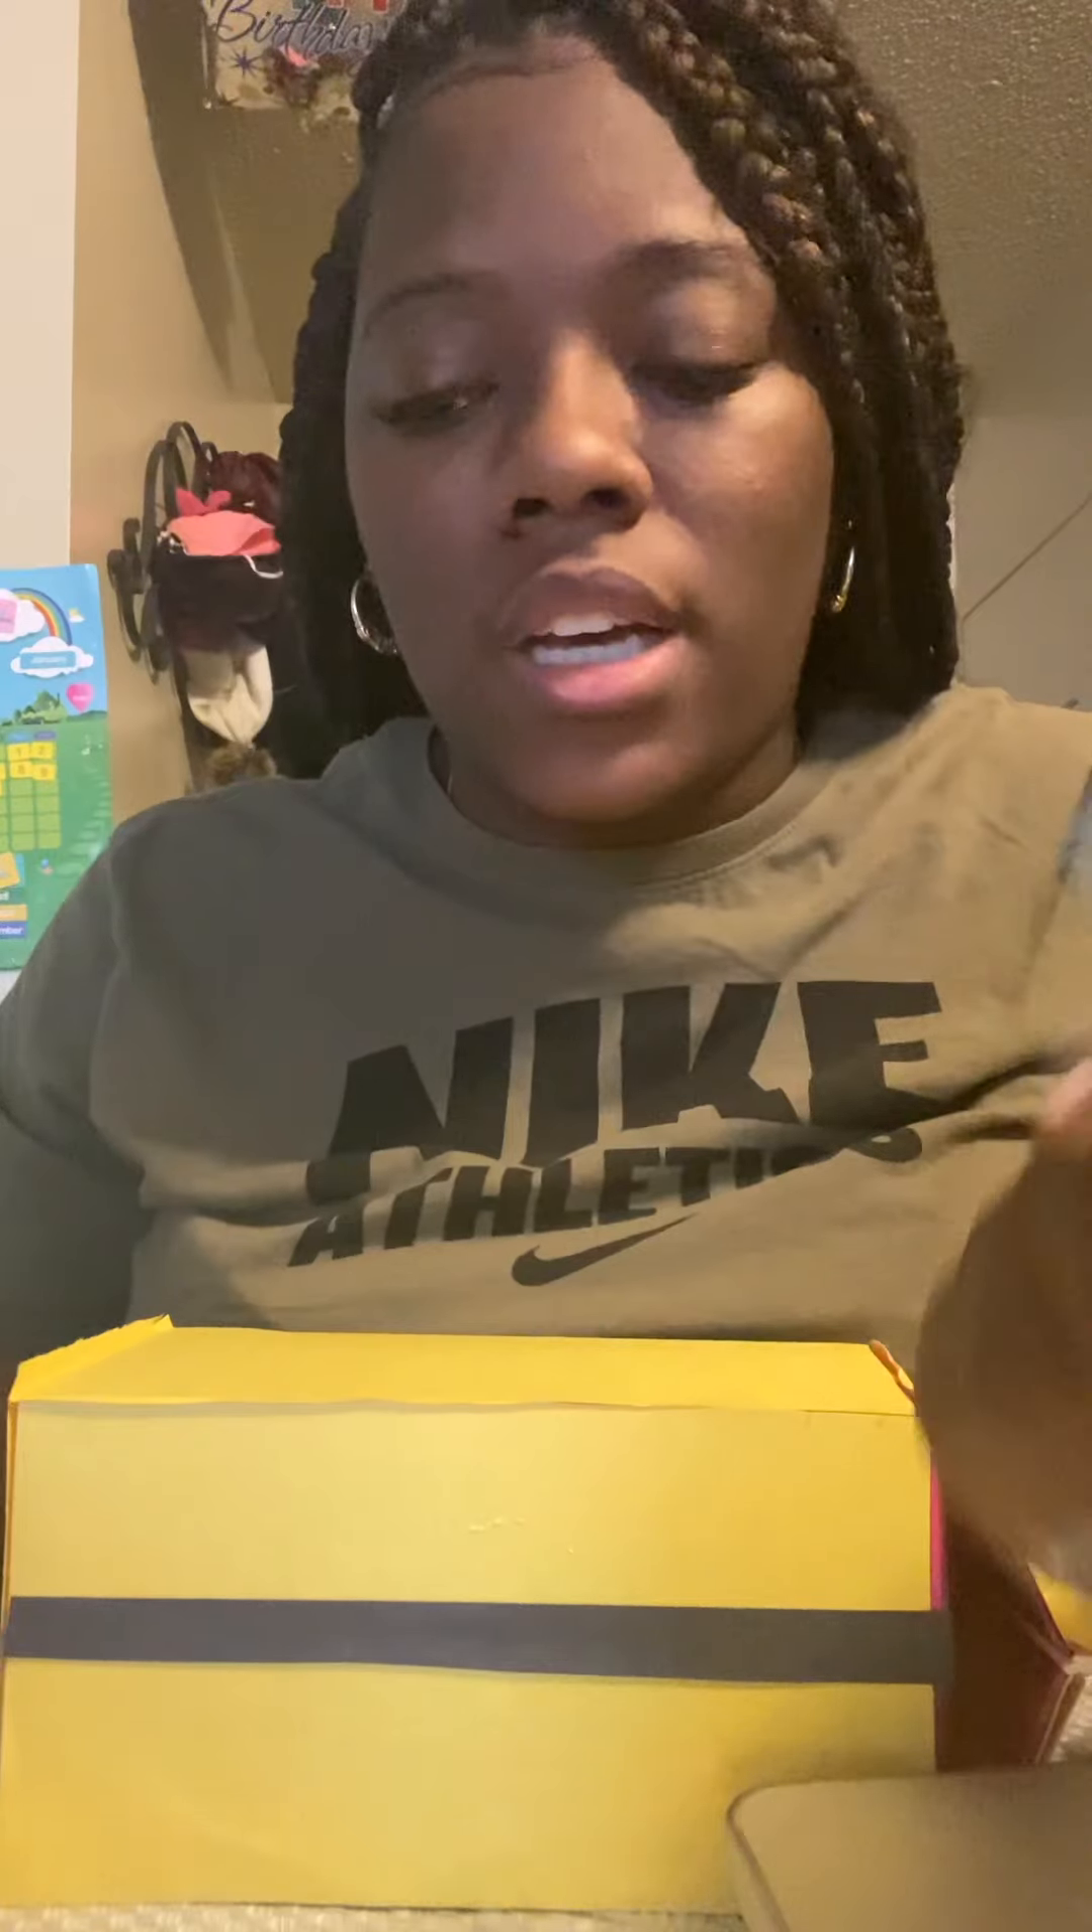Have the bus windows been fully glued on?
No.